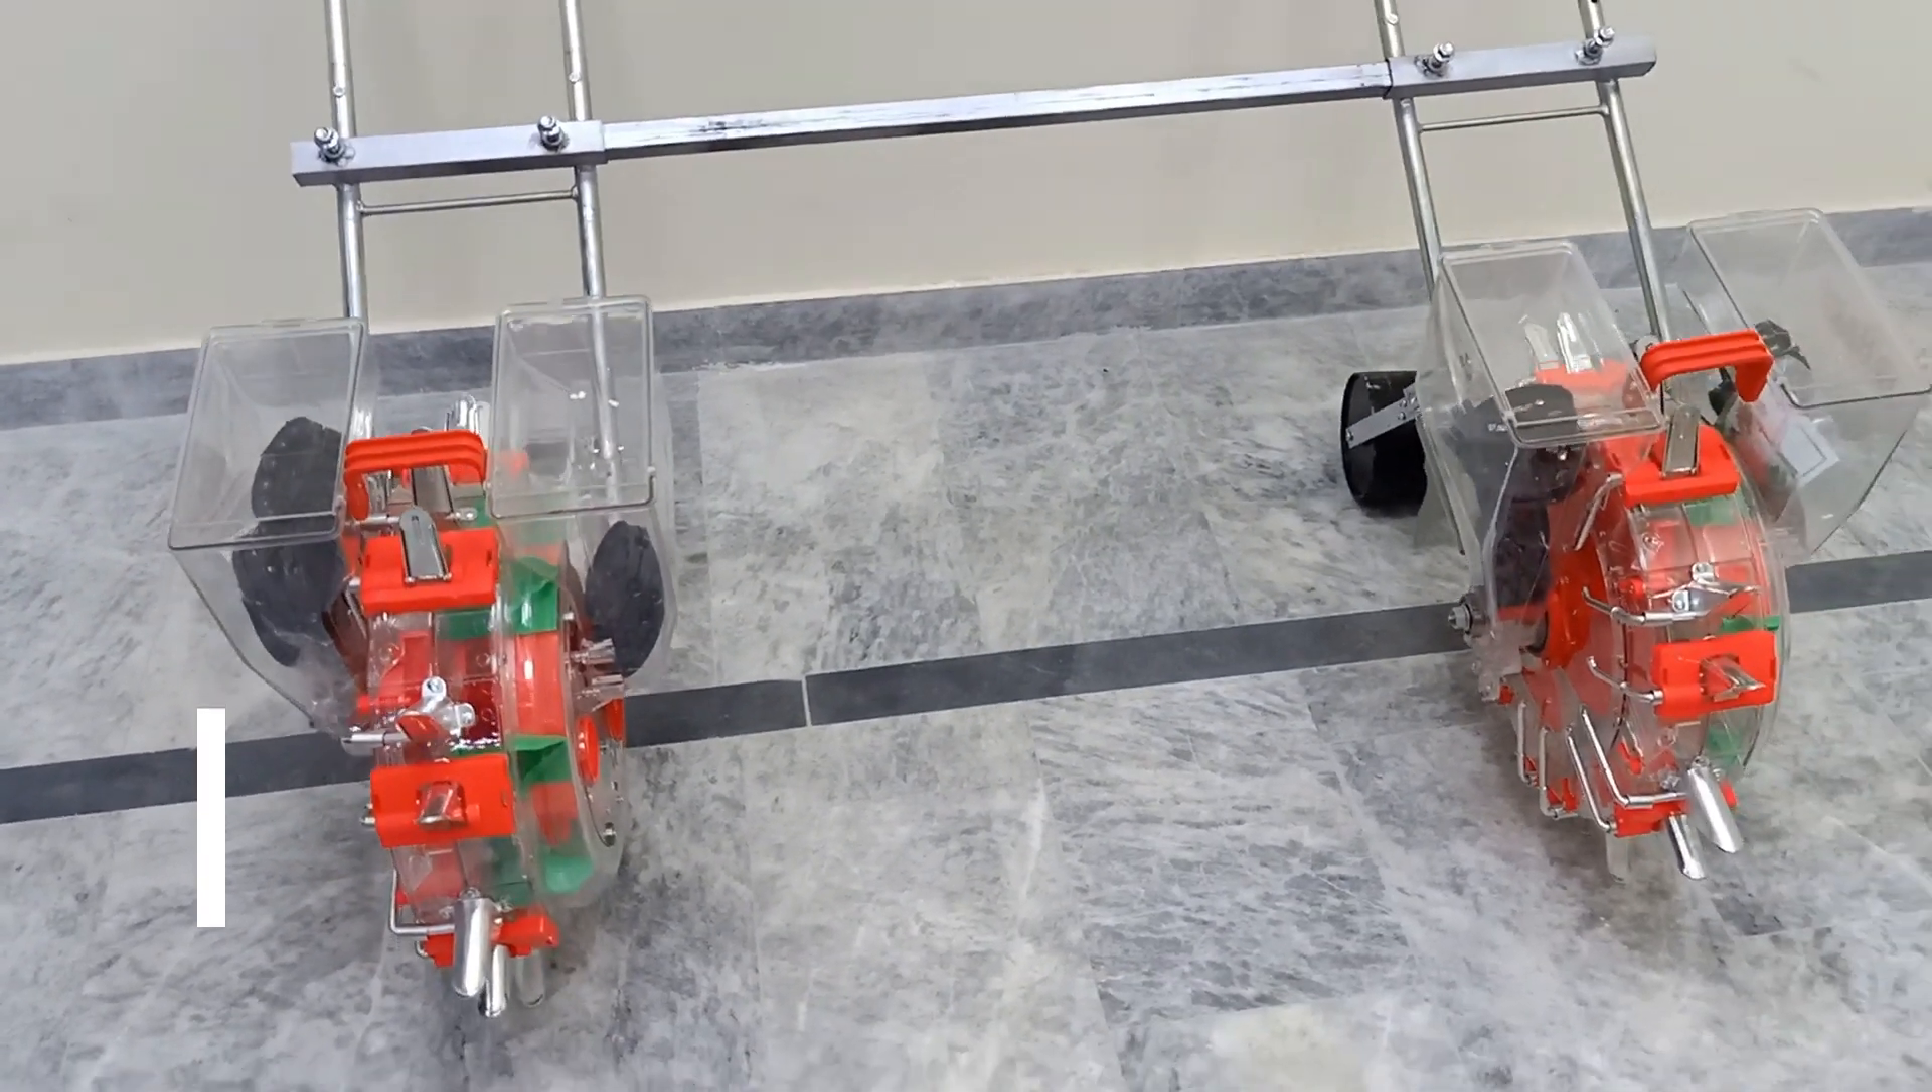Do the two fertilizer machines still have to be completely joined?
No.